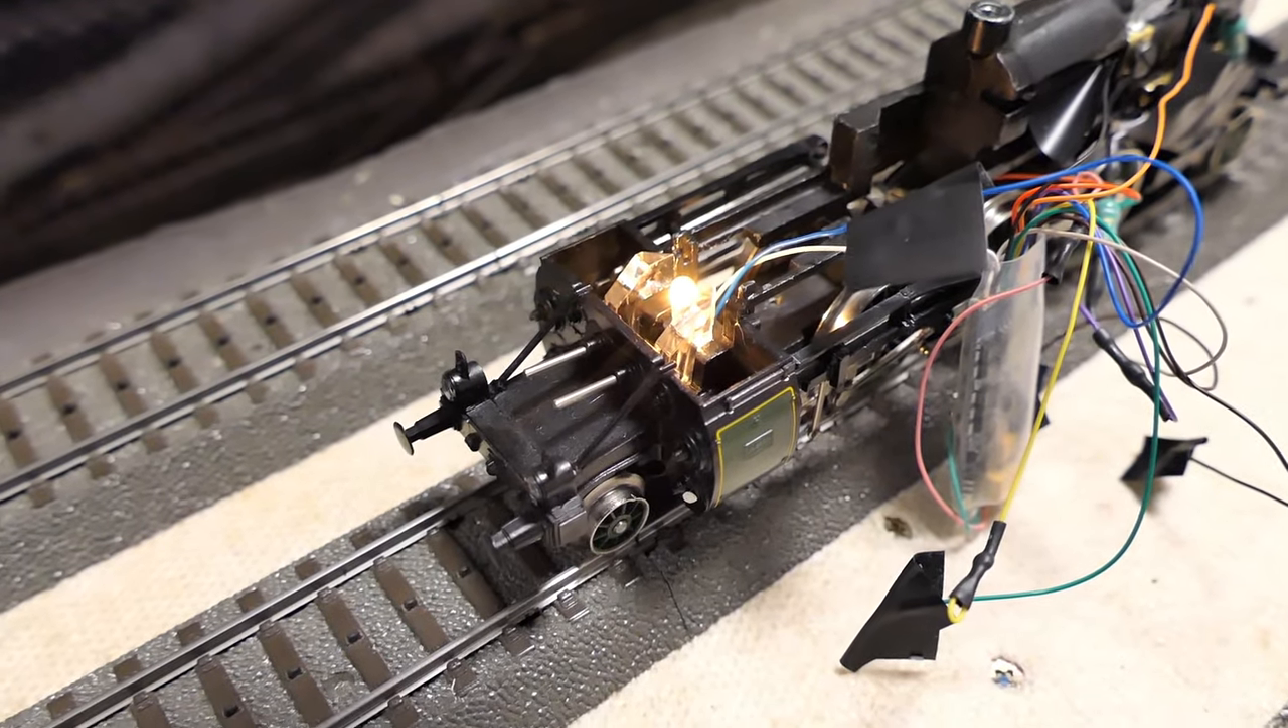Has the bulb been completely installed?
Yes.